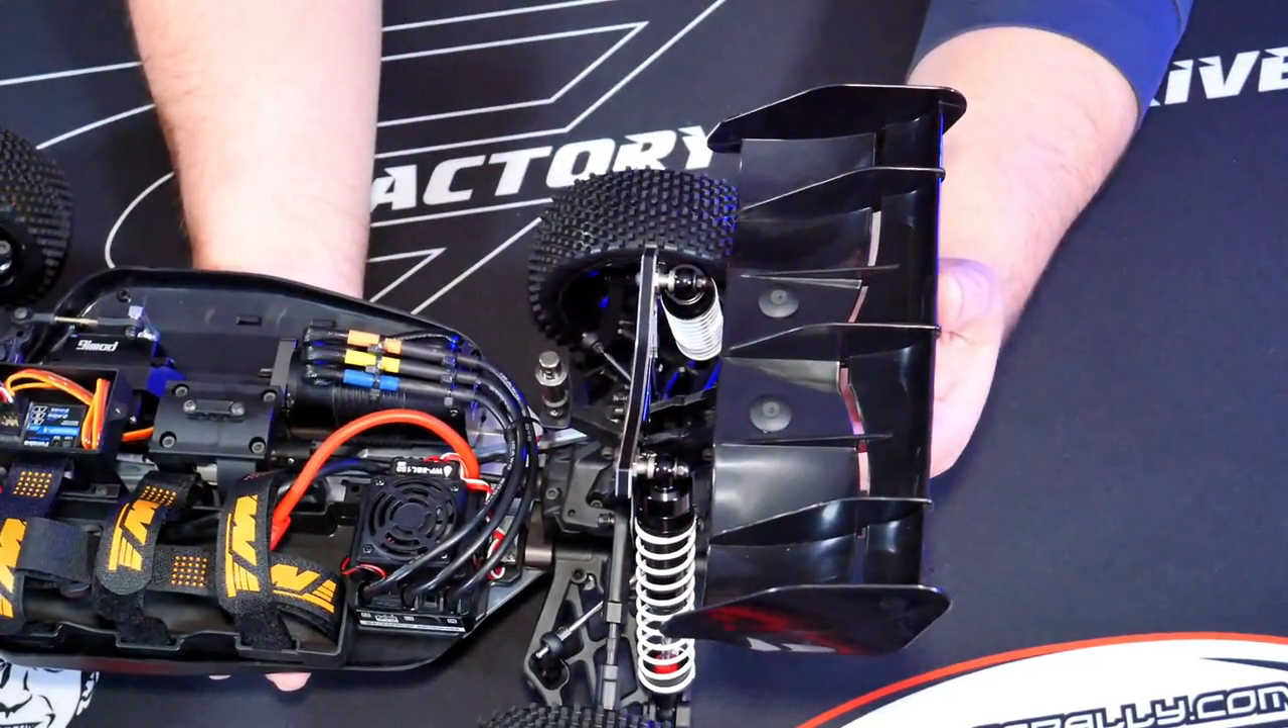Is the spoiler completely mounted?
Yes.